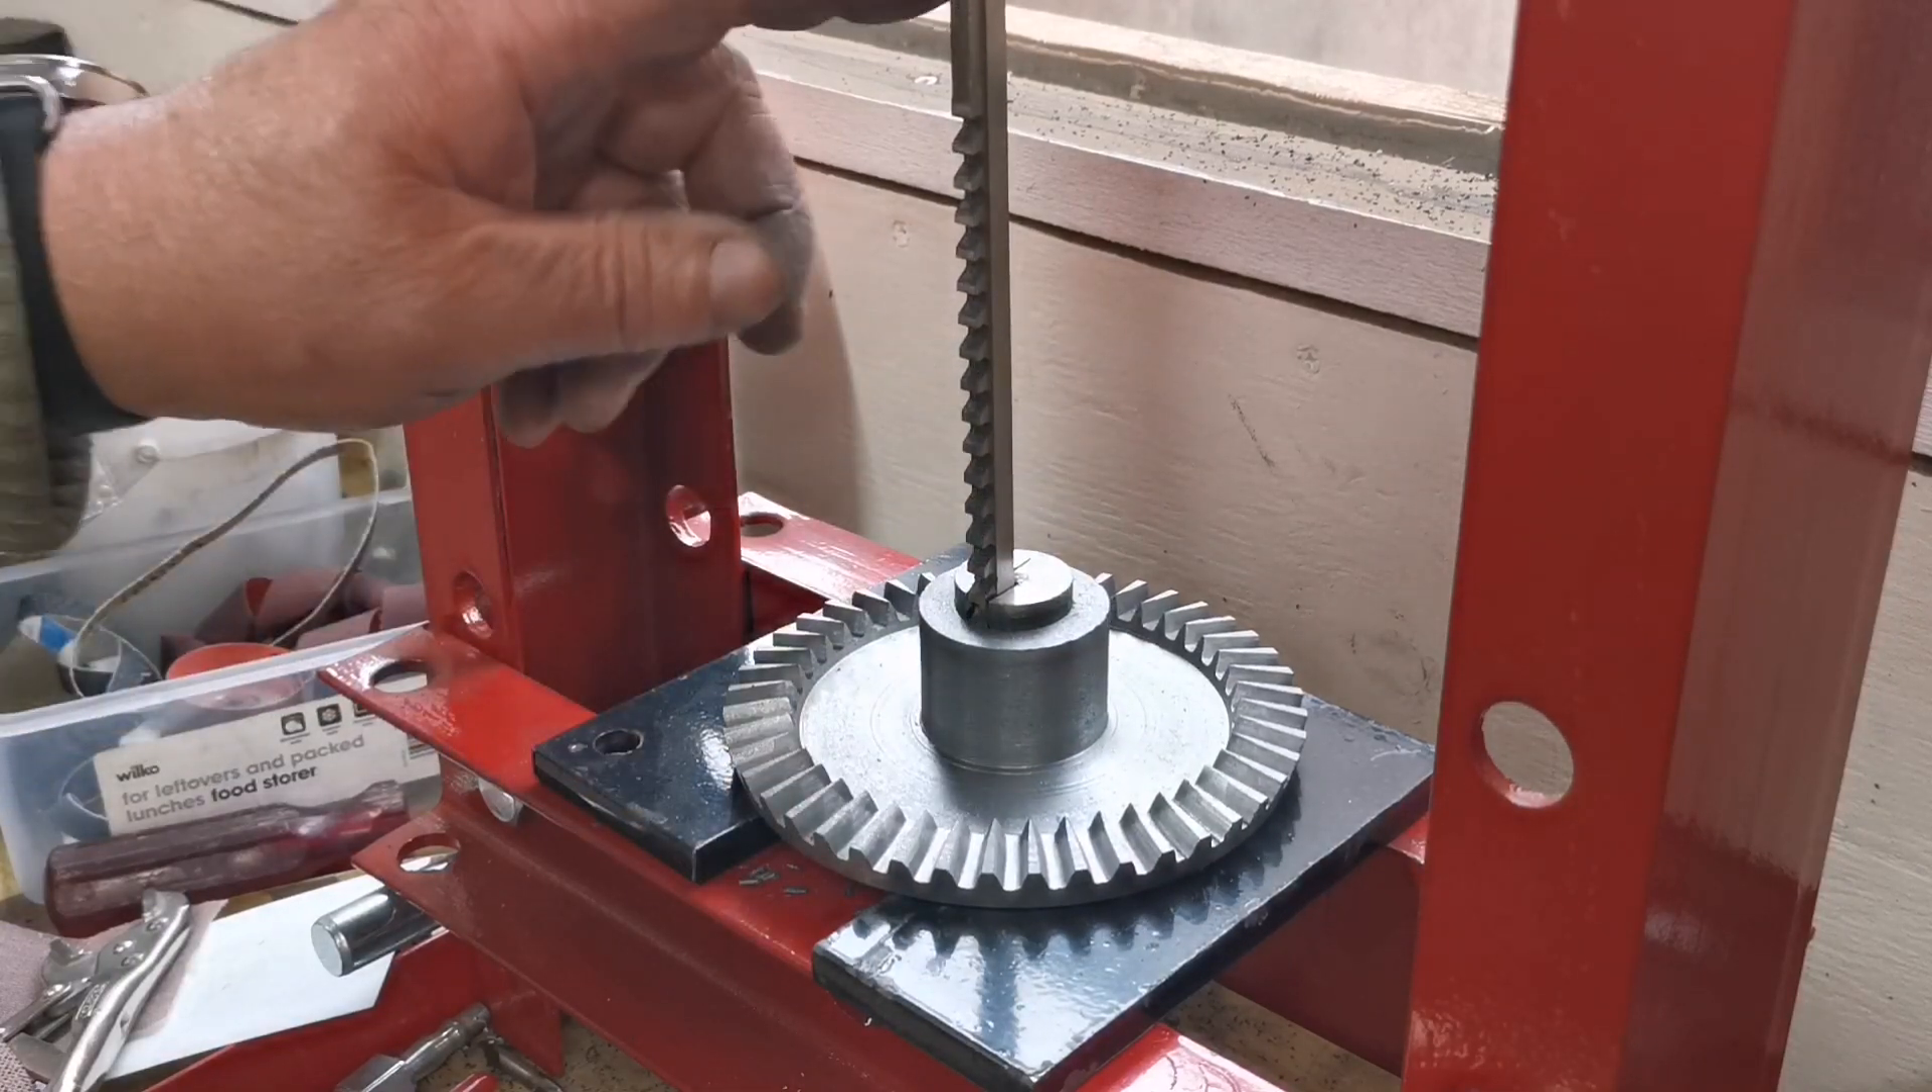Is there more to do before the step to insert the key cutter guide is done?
No.